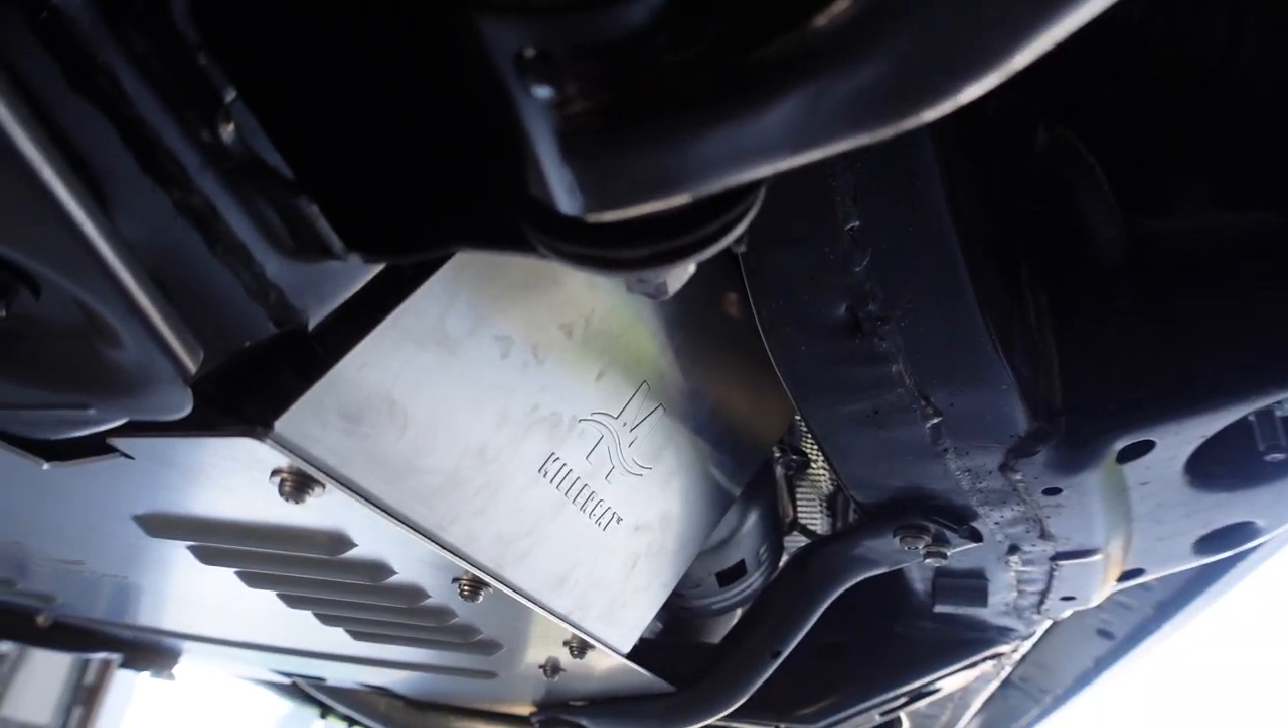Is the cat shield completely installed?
Yes.